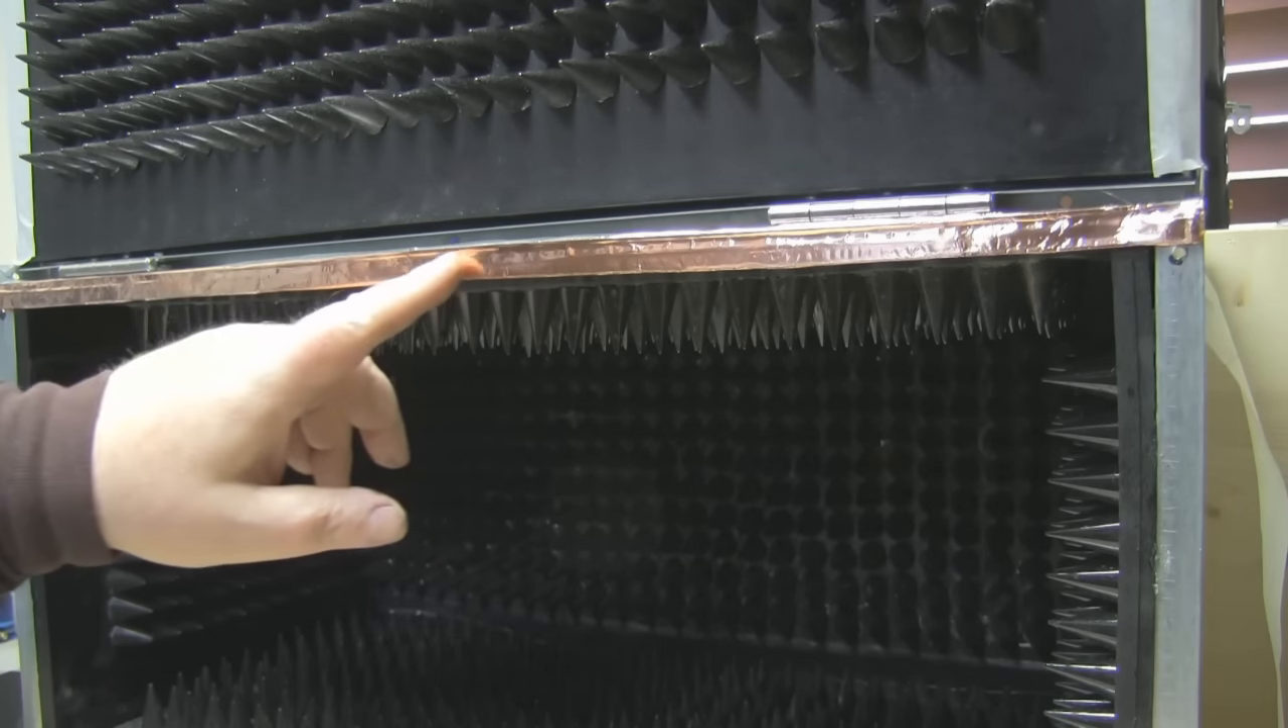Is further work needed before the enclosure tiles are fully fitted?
No.